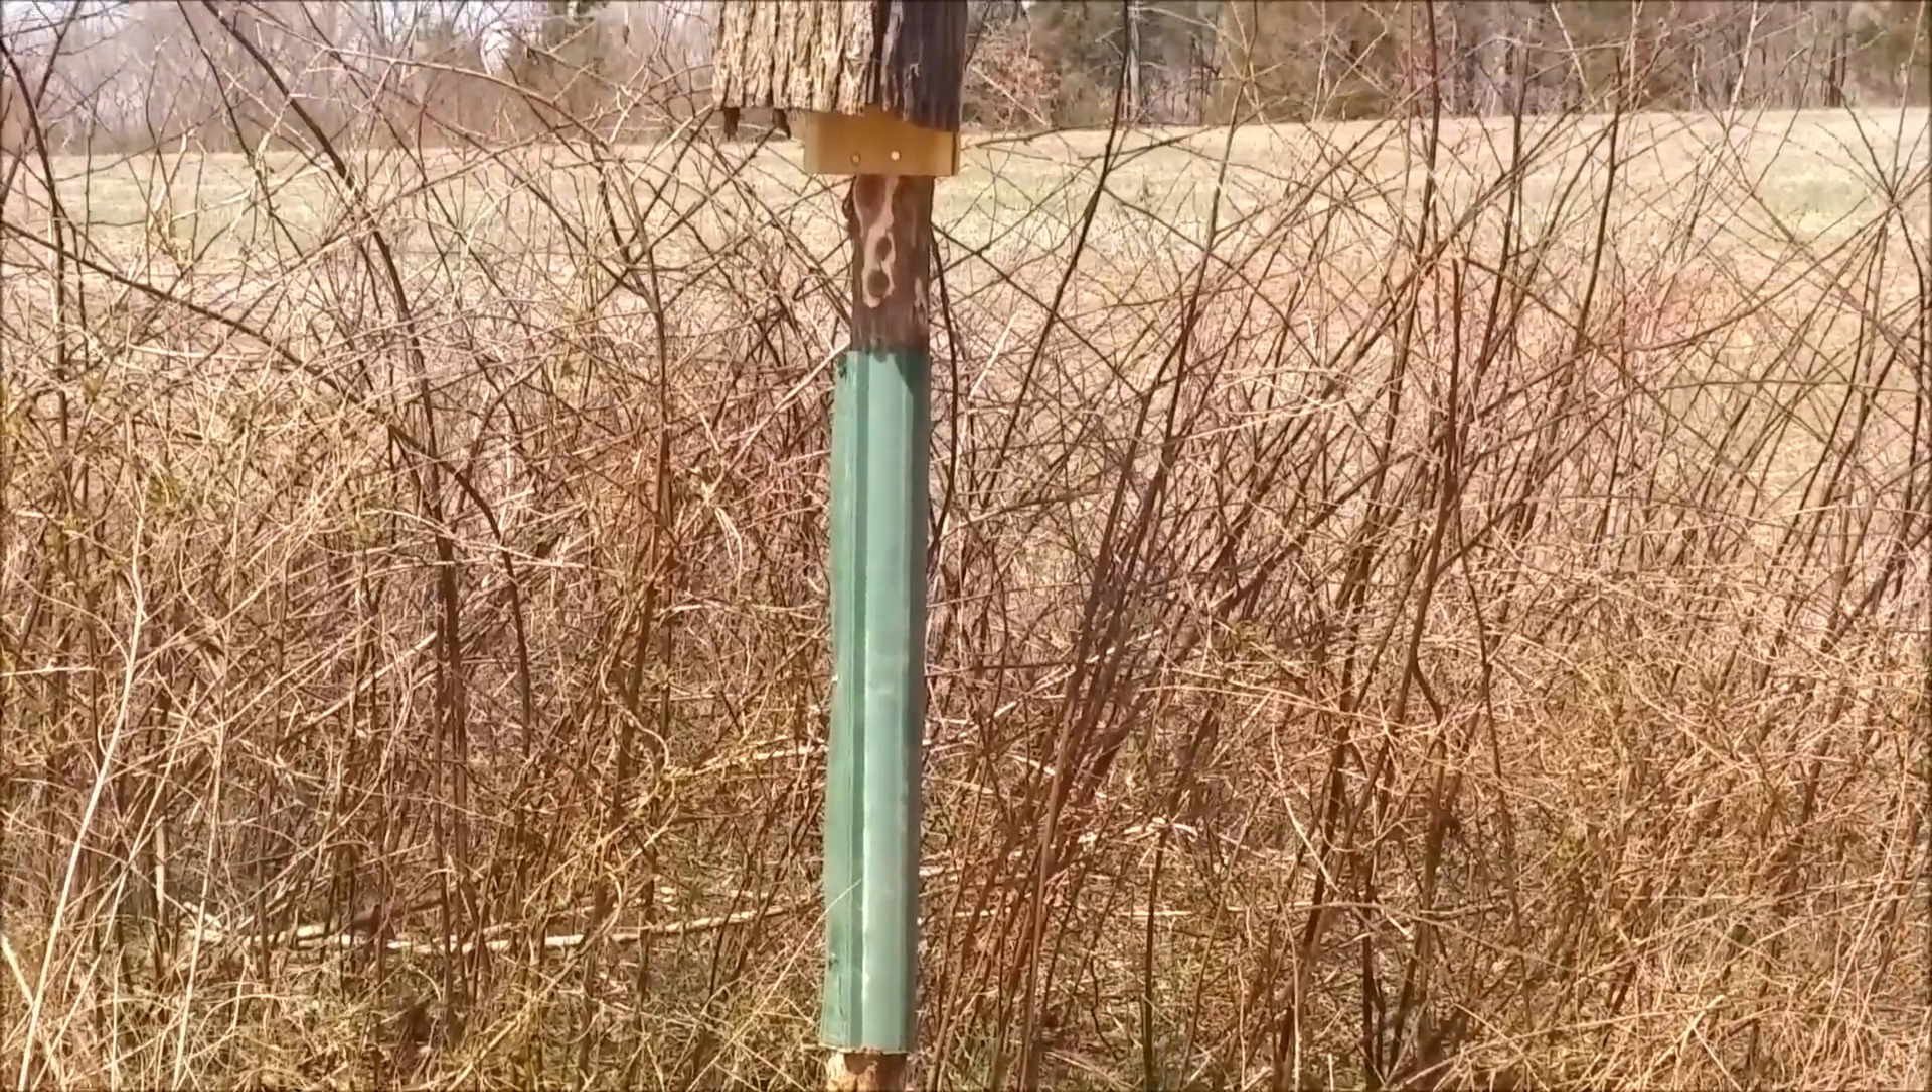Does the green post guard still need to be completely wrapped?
No.